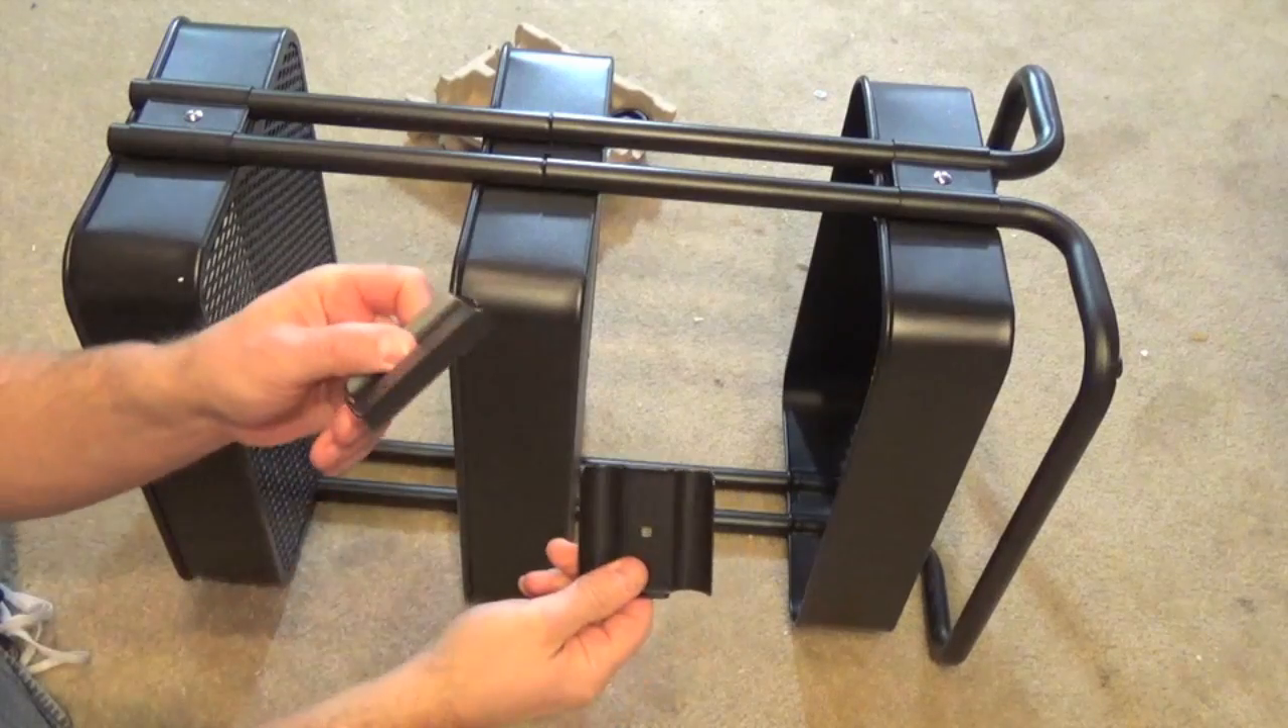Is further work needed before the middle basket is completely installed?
Yes.